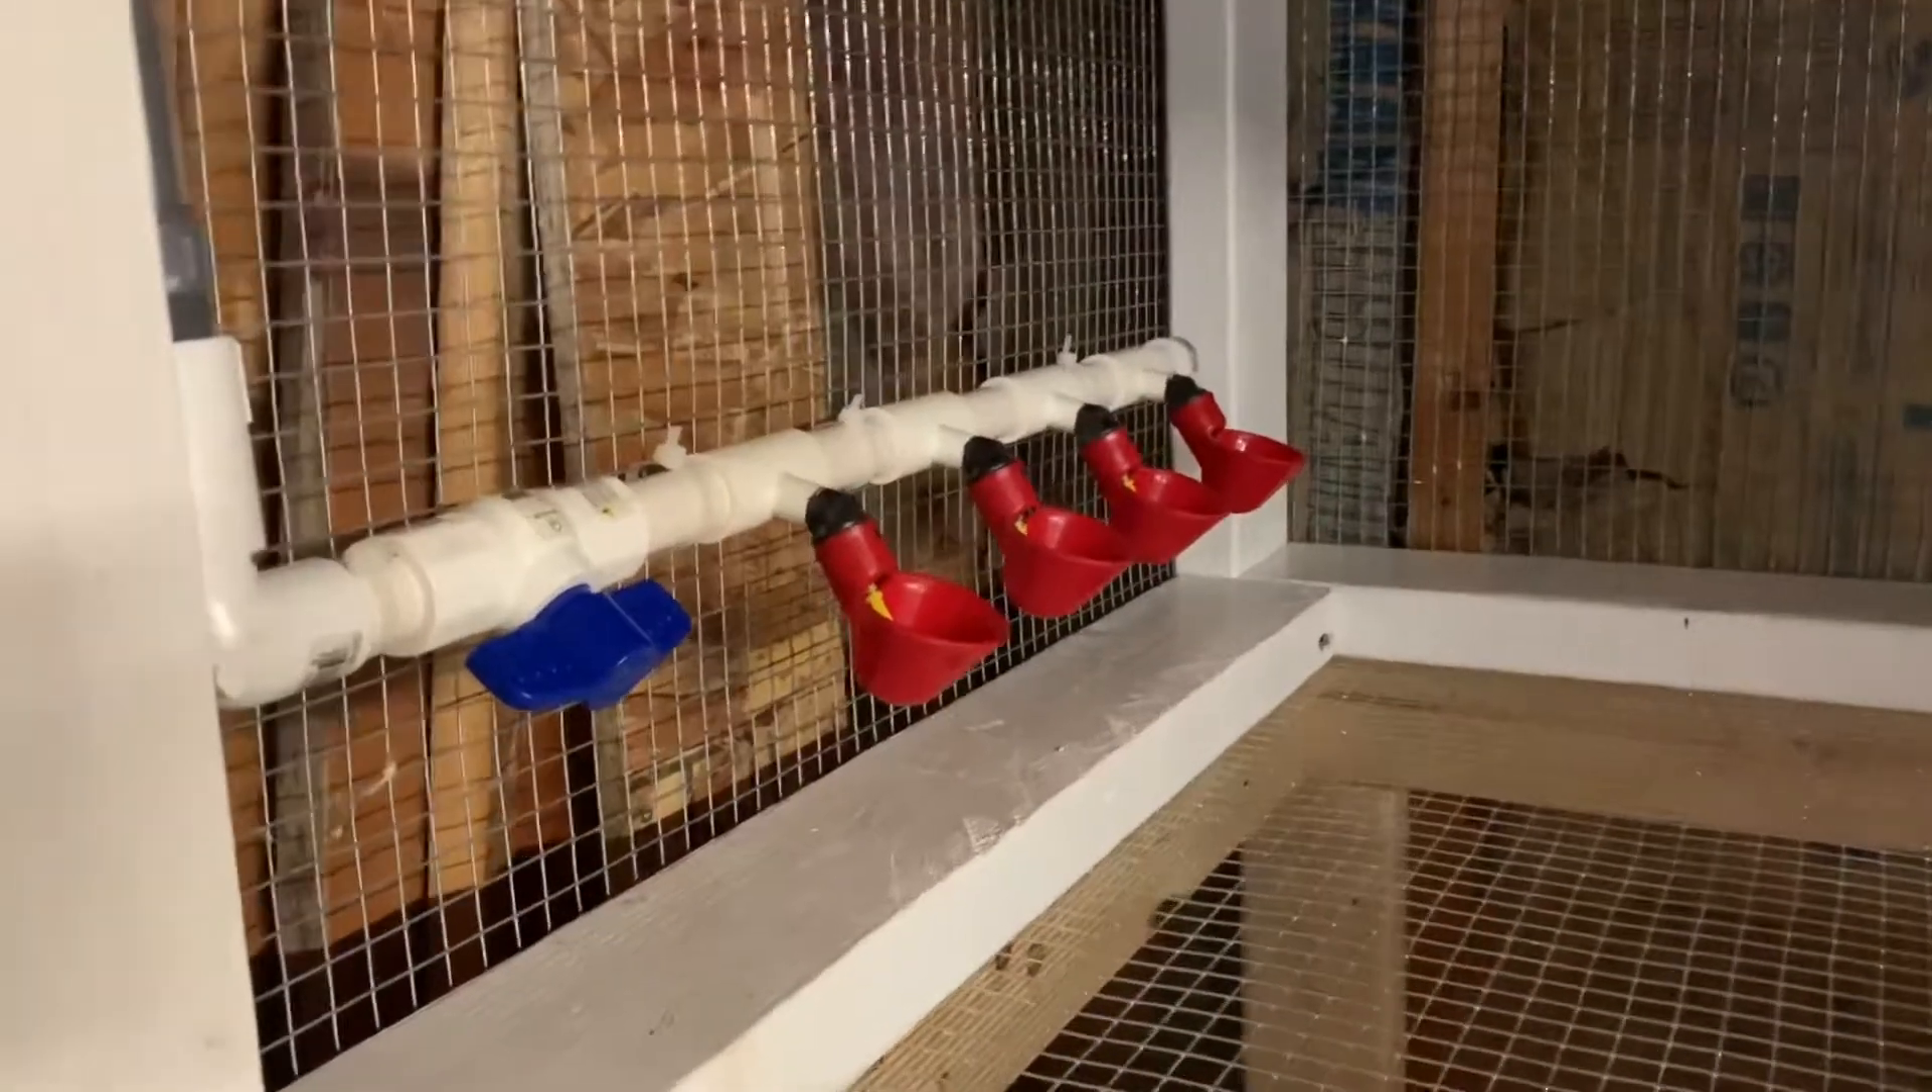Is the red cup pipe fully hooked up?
Yes.